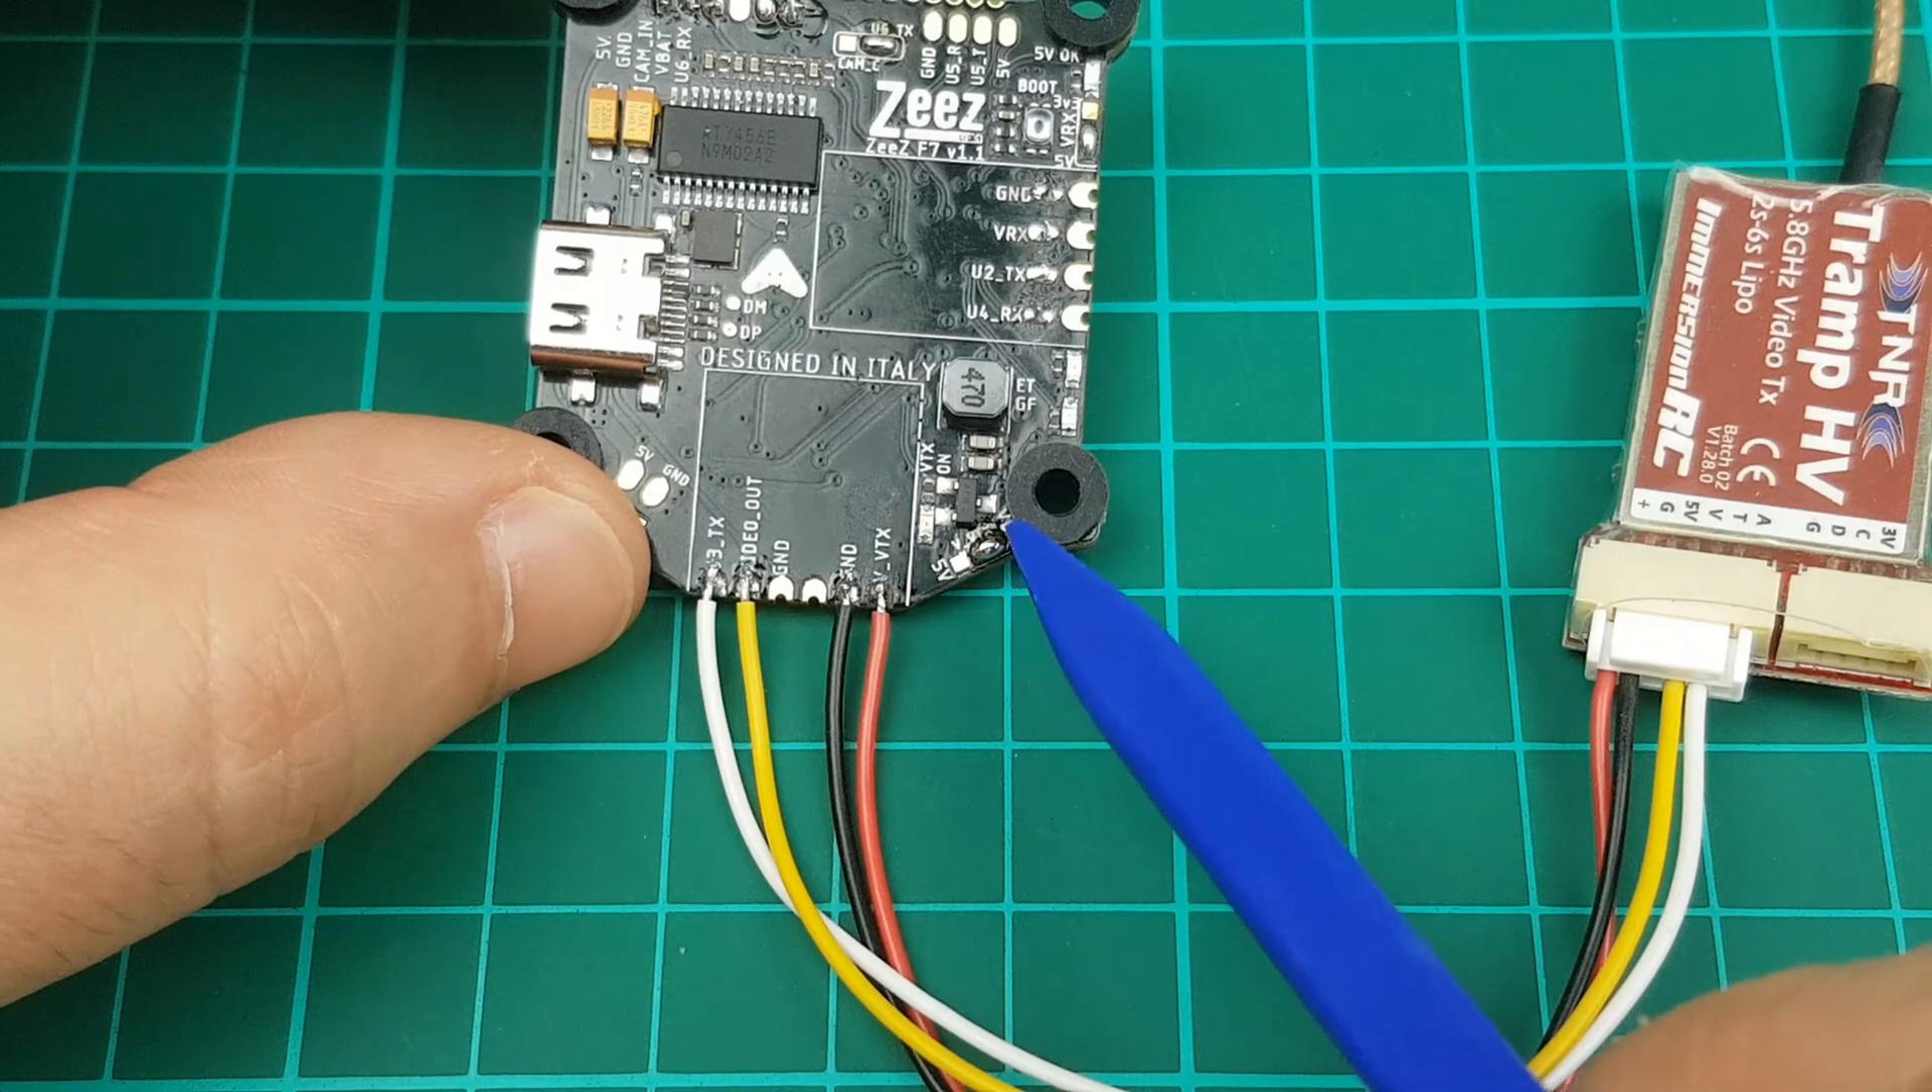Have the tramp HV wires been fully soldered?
Yes.